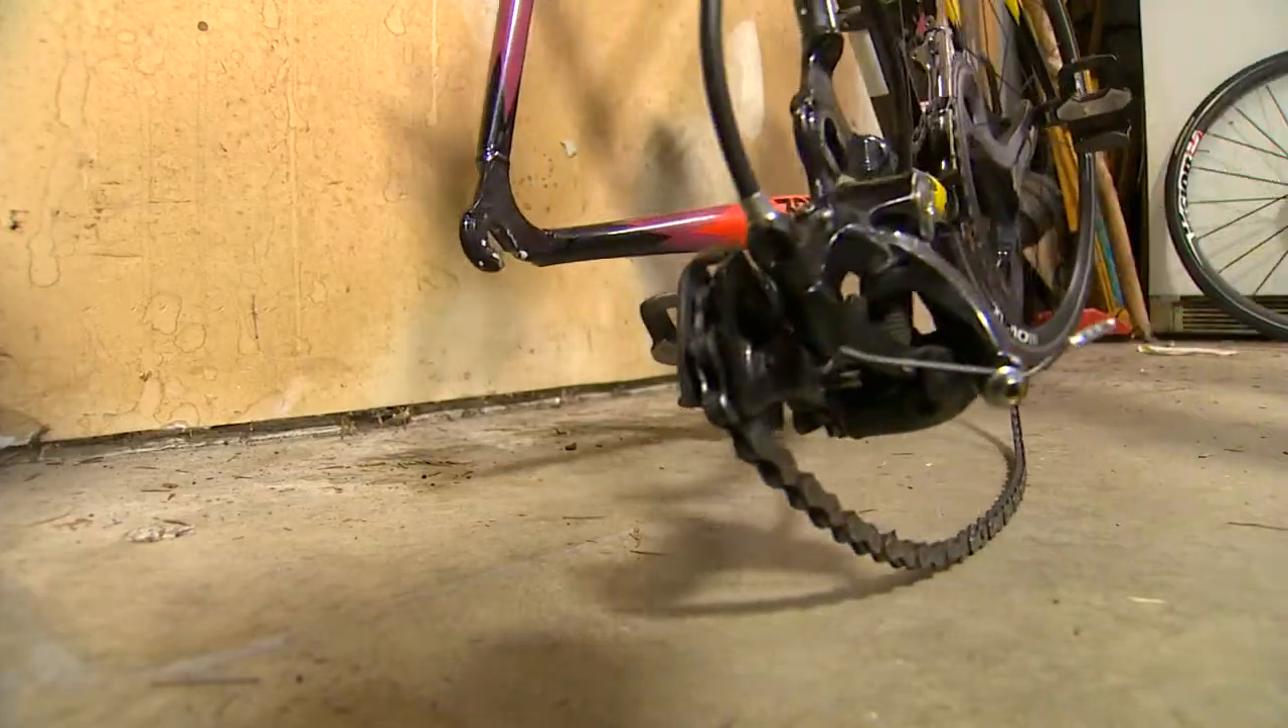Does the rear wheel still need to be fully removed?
No.